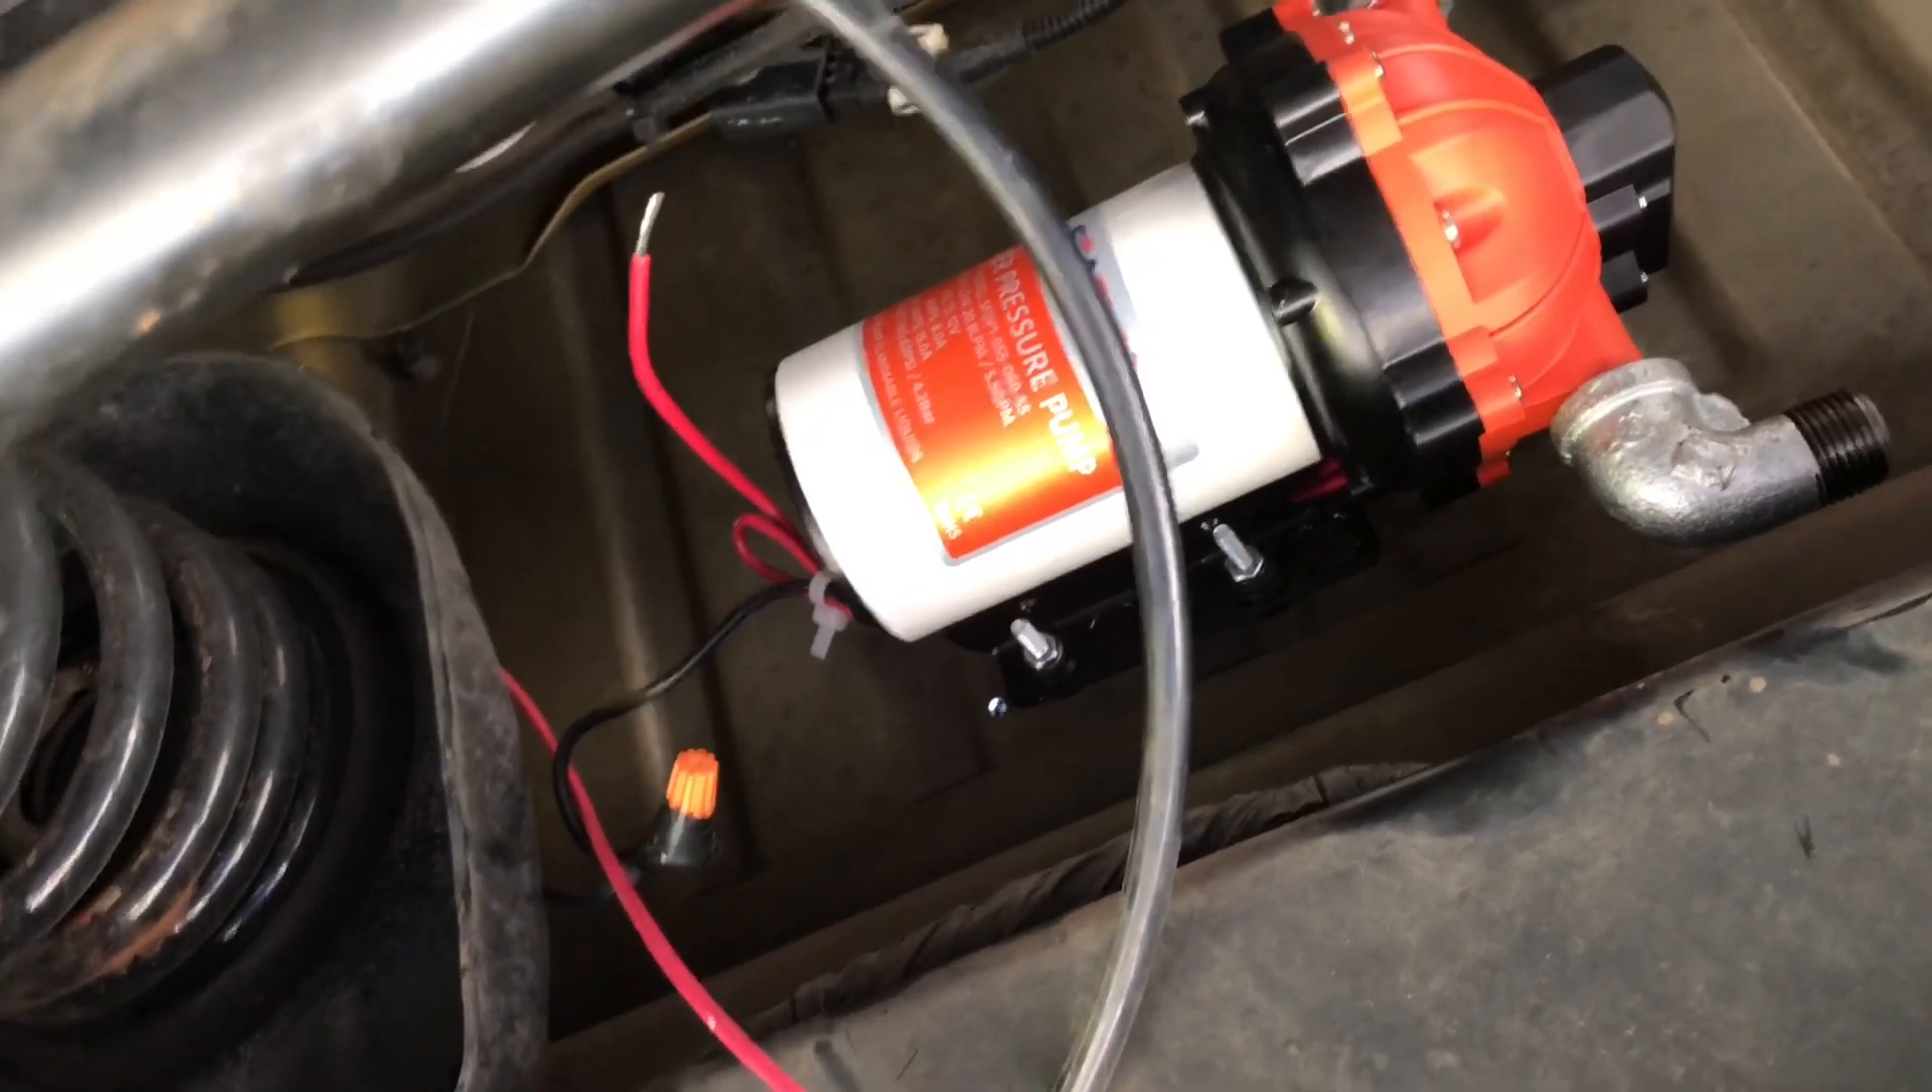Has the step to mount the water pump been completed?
Yes.